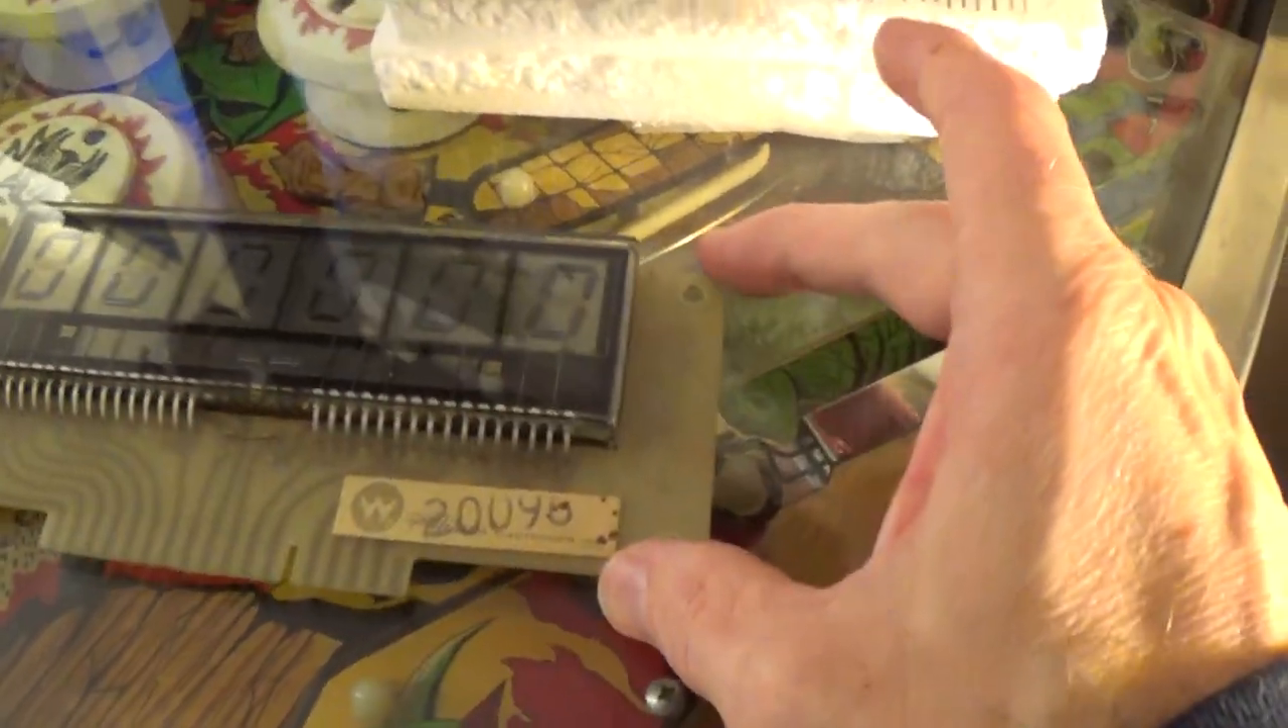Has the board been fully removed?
Yes.